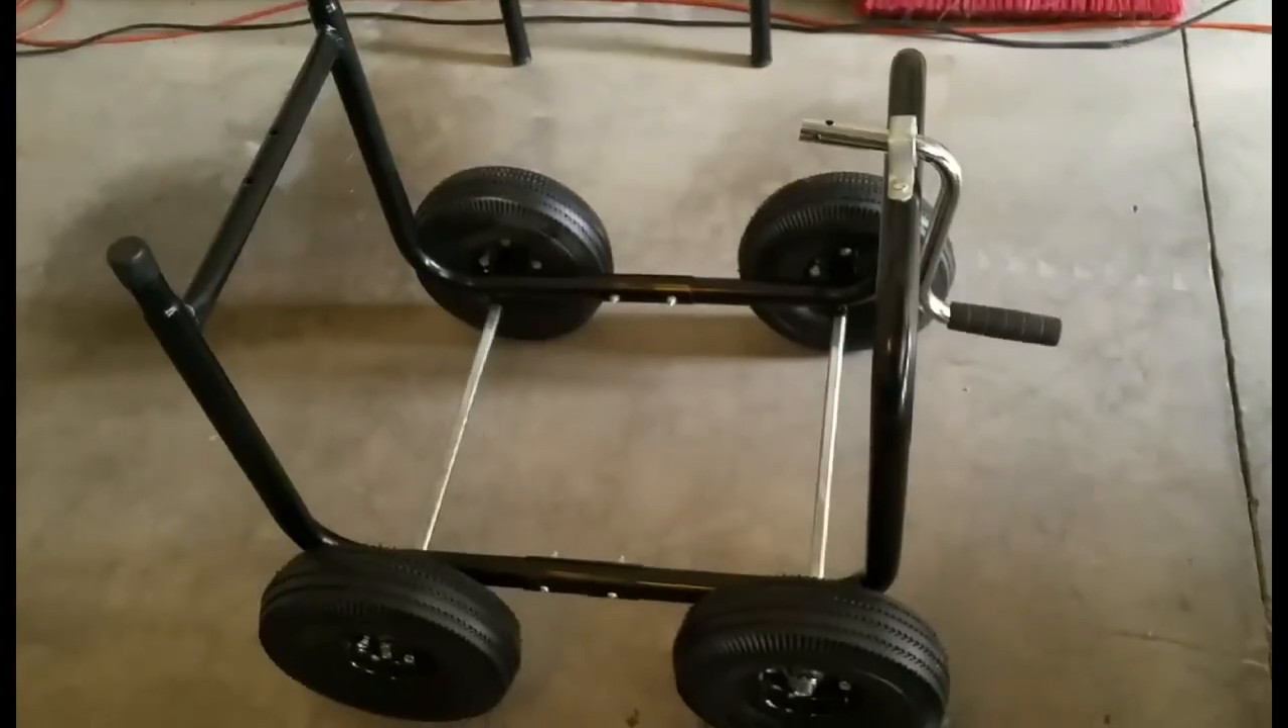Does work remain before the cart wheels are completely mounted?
No.